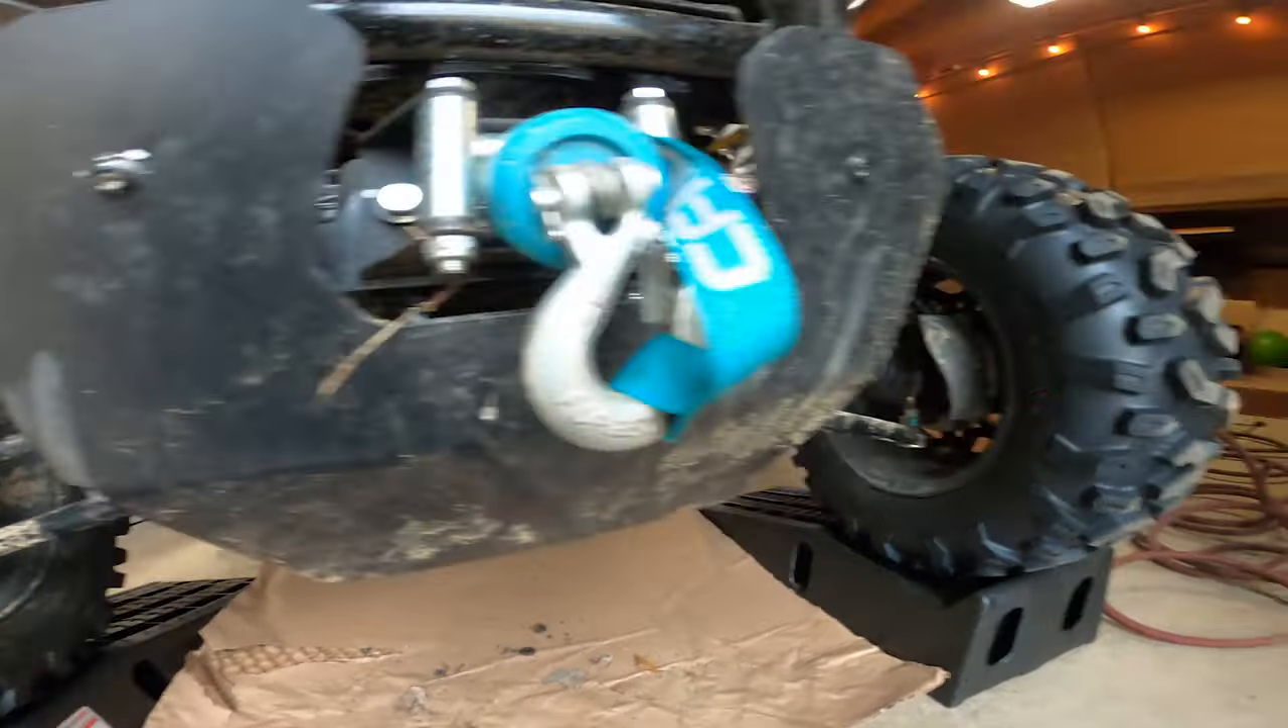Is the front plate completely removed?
No.